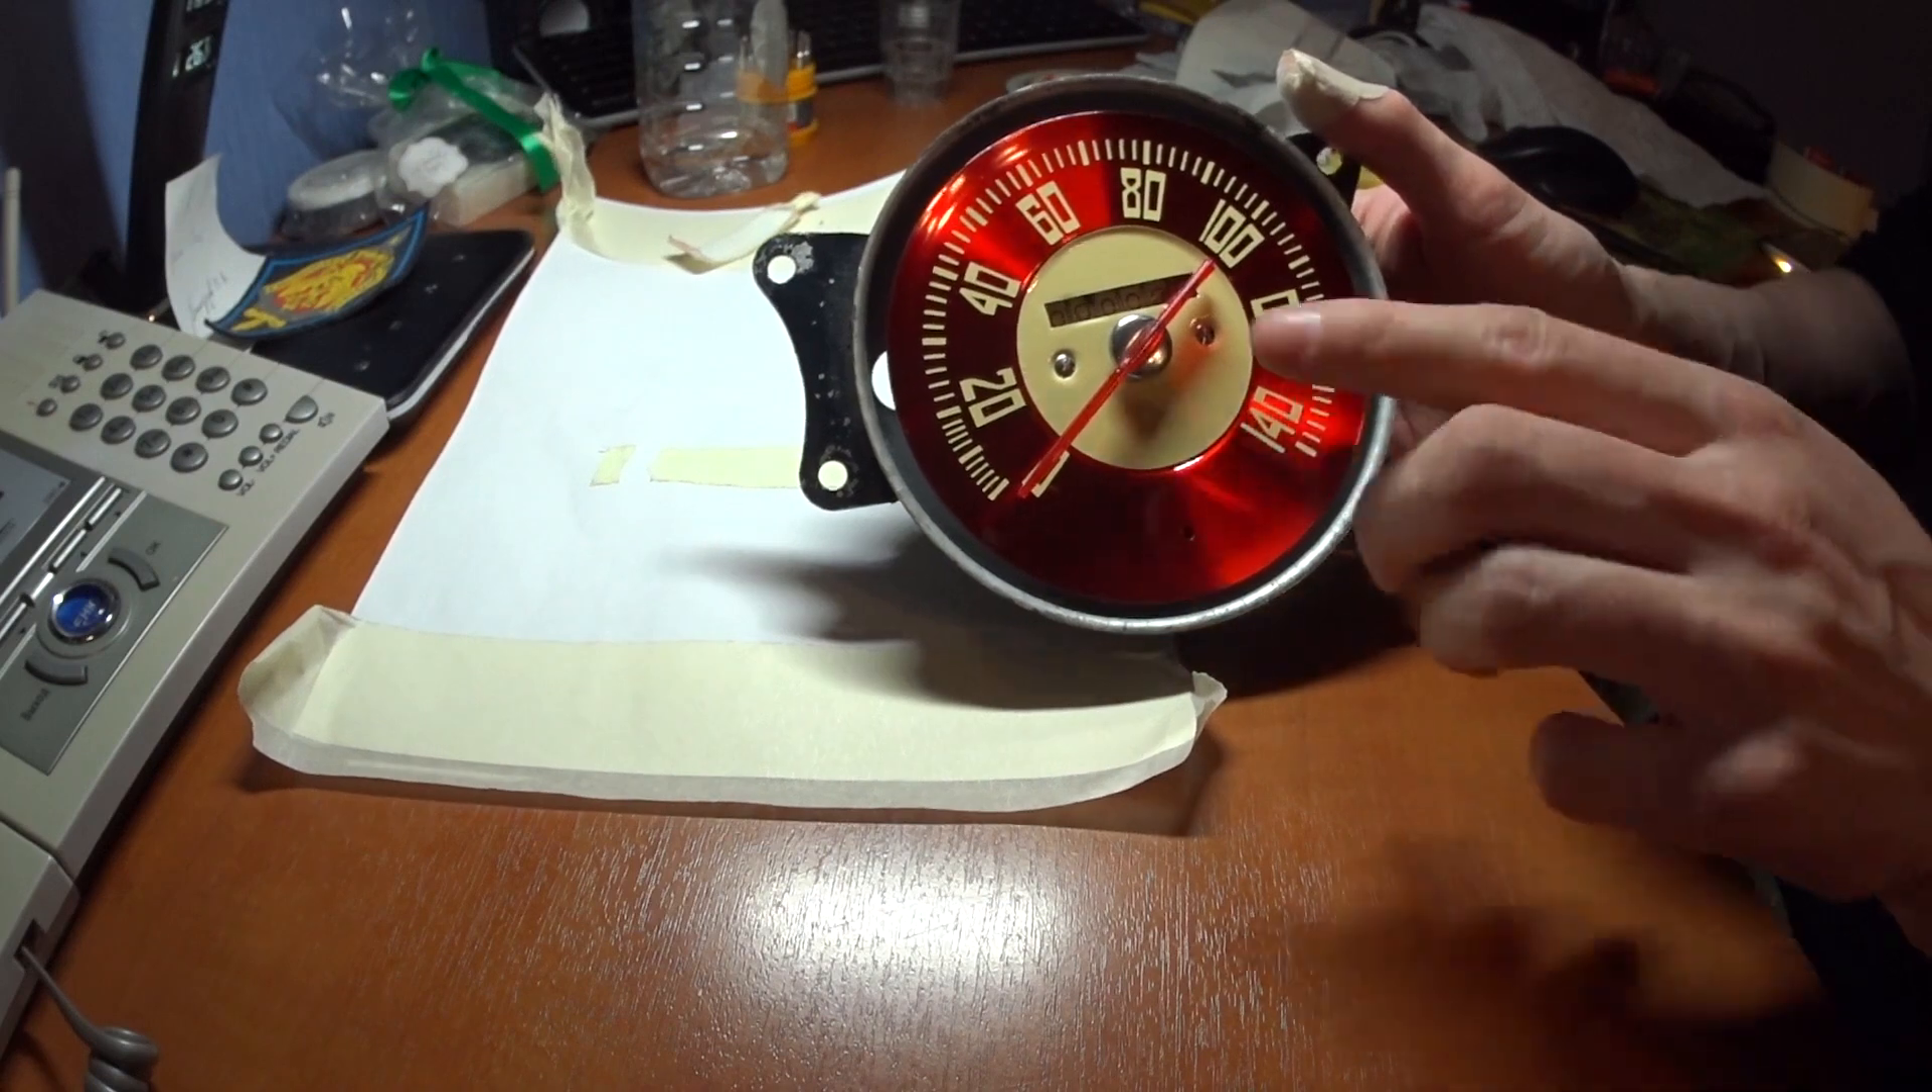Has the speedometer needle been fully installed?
Yes.